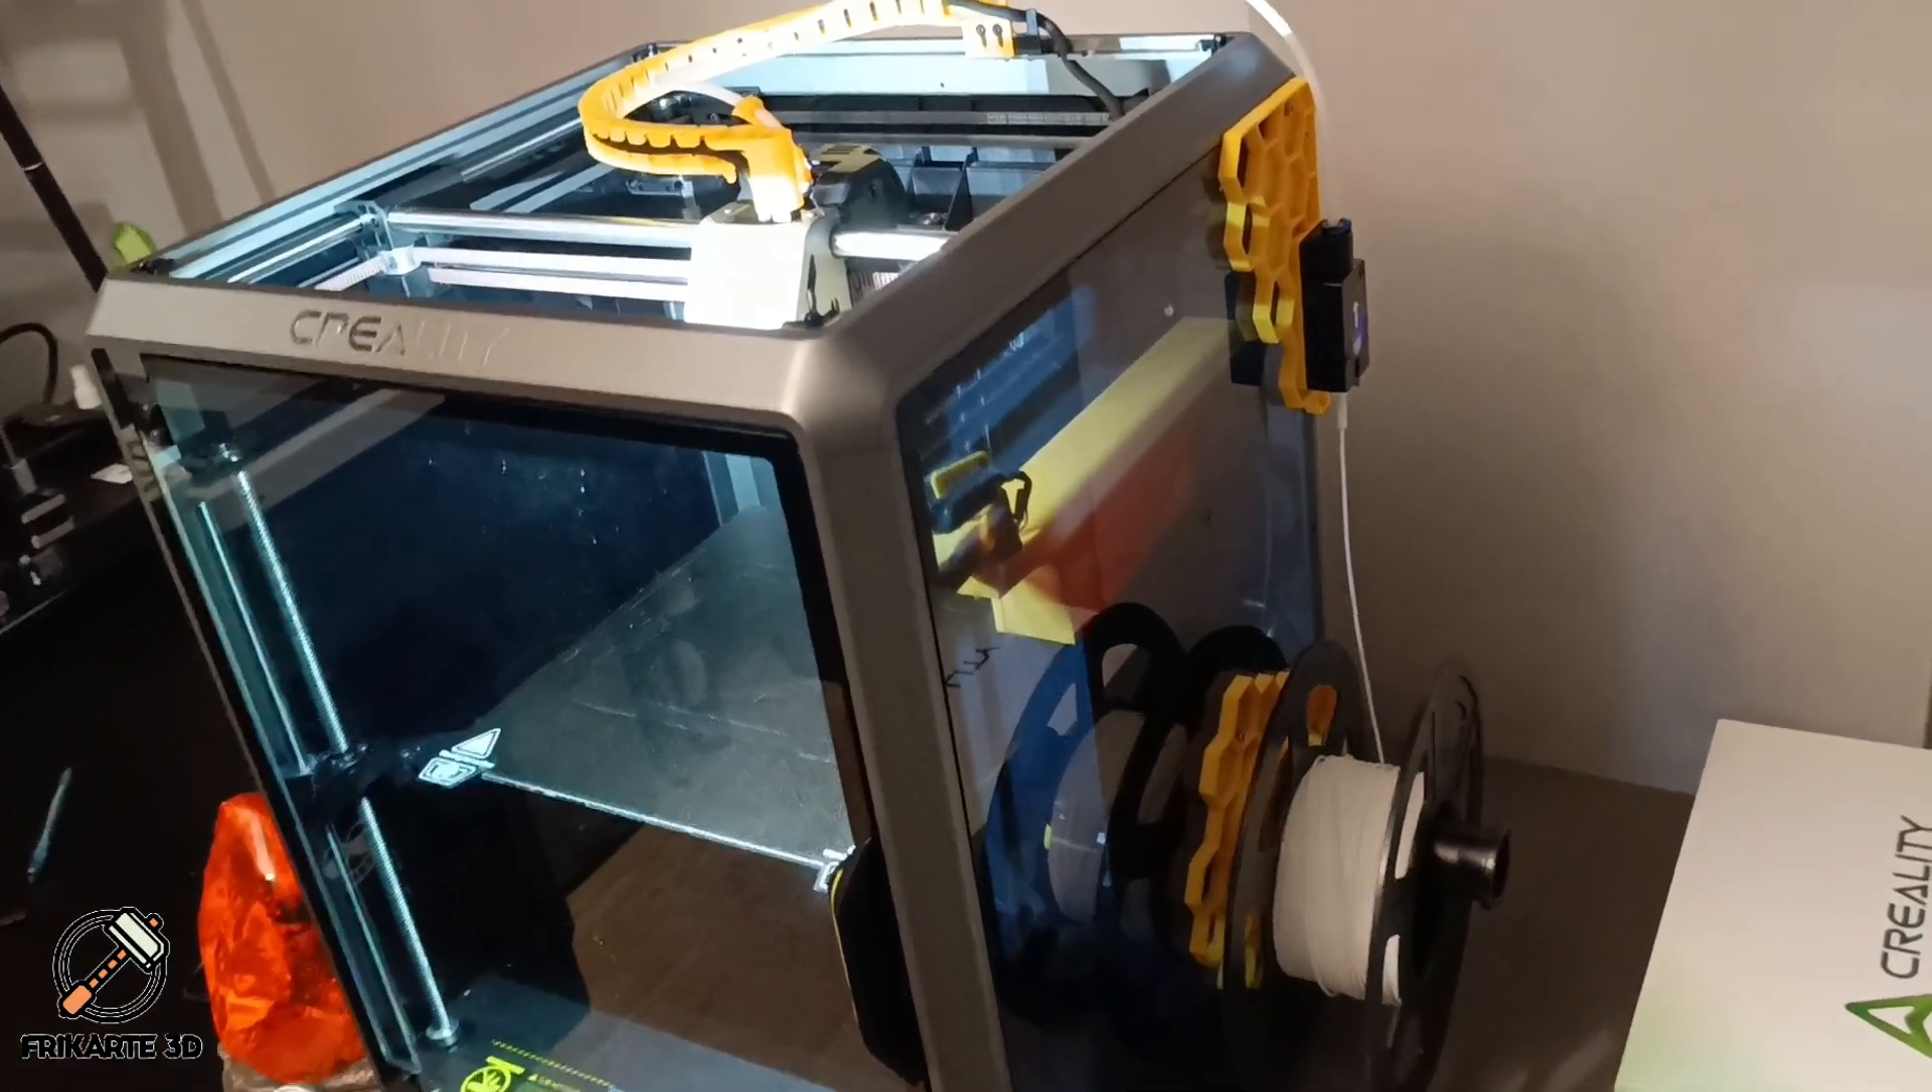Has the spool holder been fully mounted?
Yes.